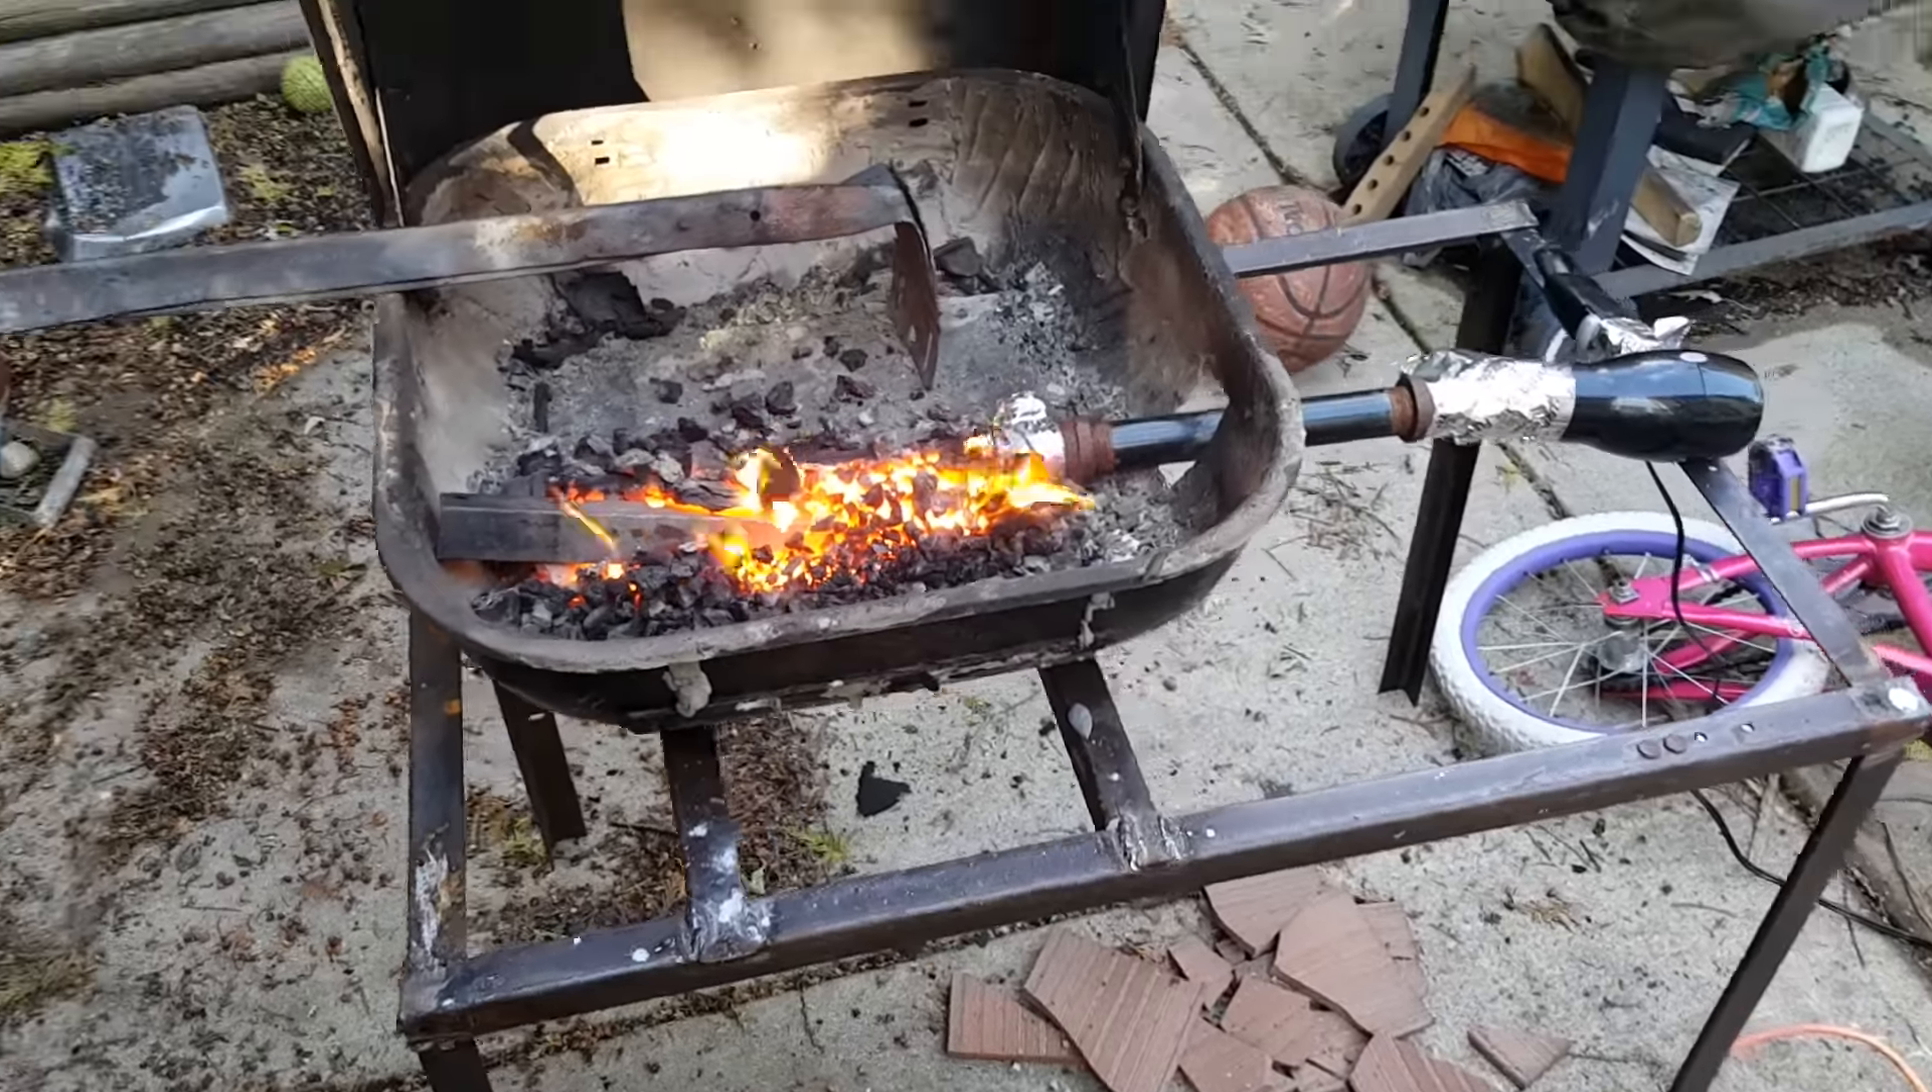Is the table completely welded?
Yes.